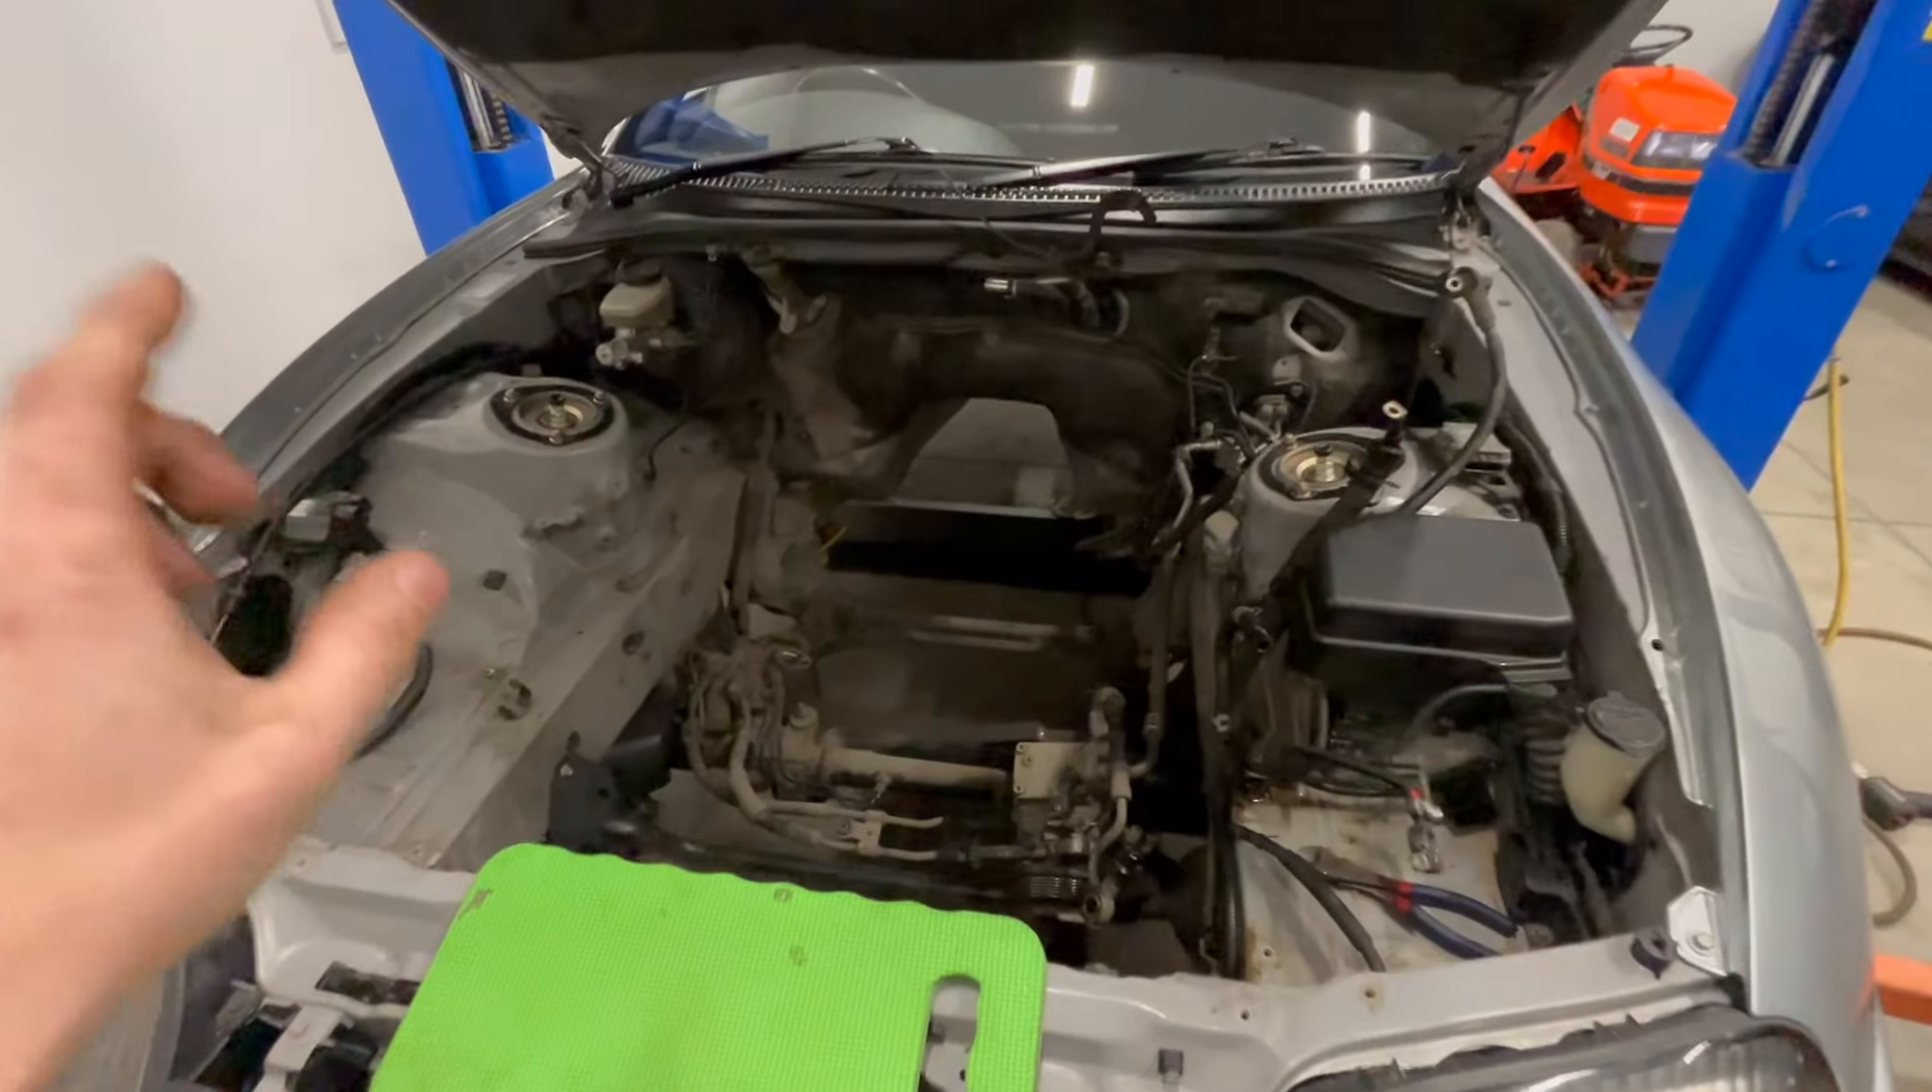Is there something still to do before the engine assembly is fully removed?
No.